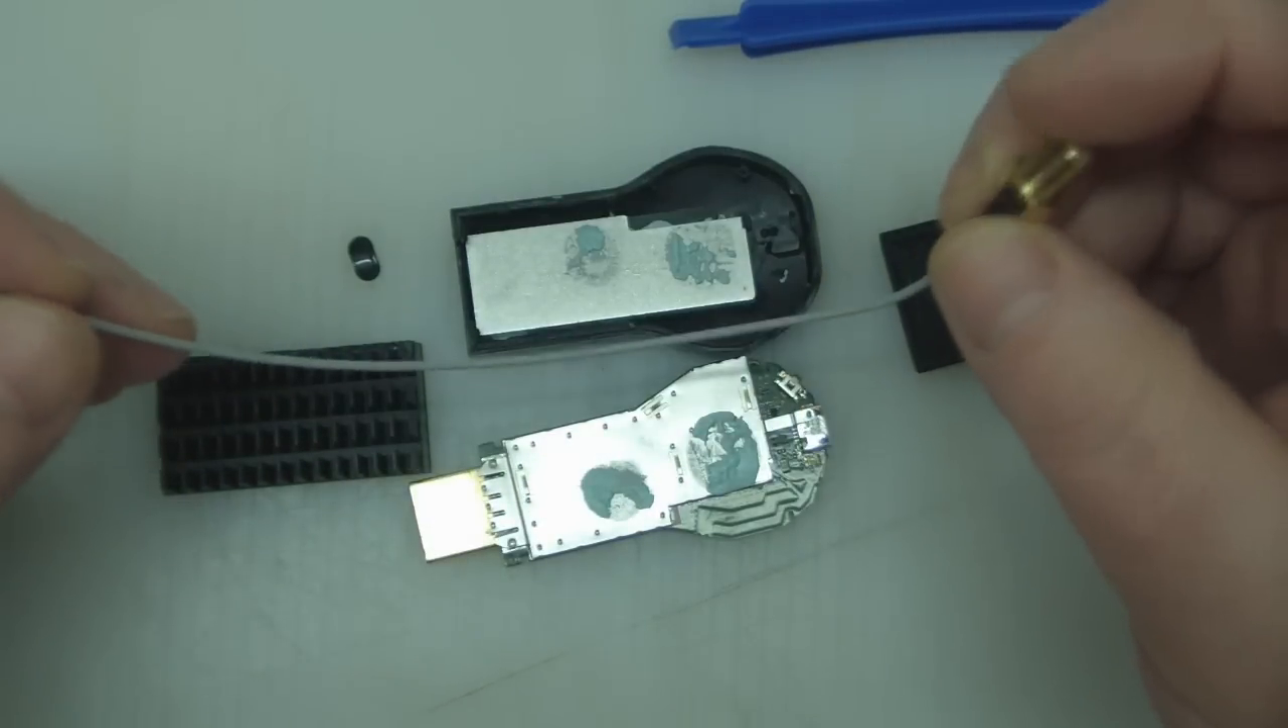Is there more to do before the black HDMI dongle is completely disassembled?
No.